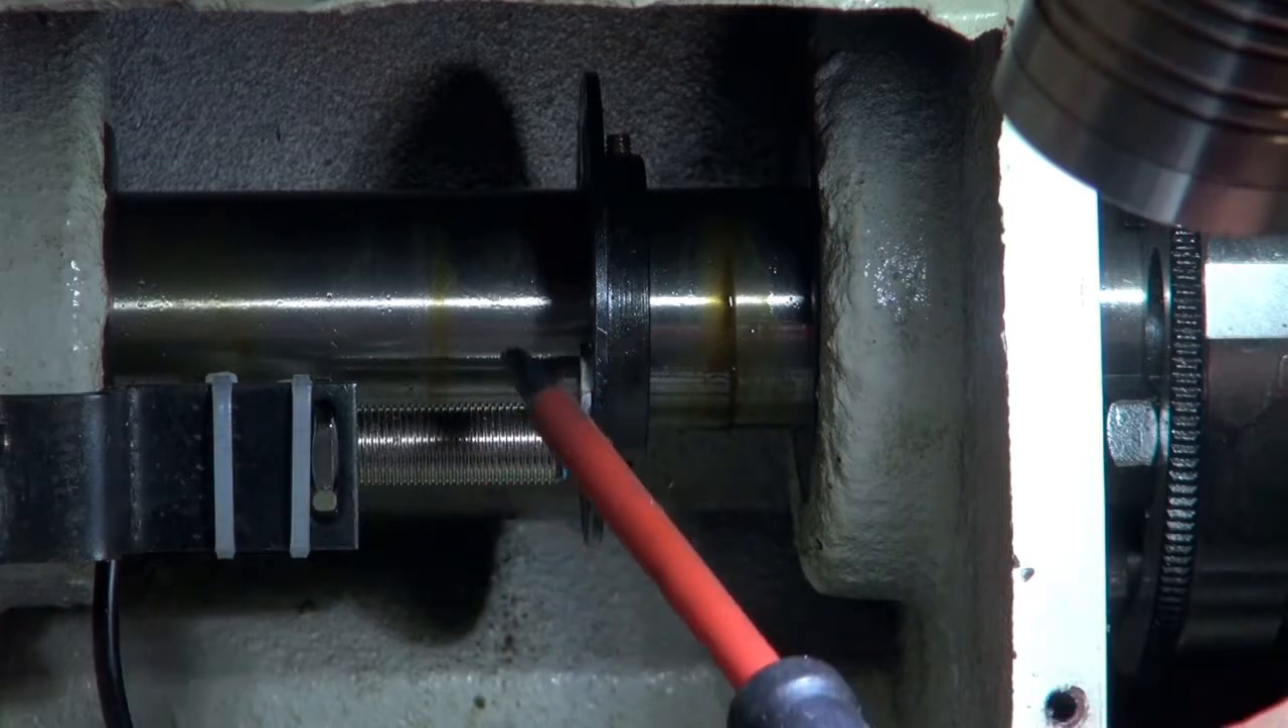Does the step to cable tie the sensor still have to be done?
No.